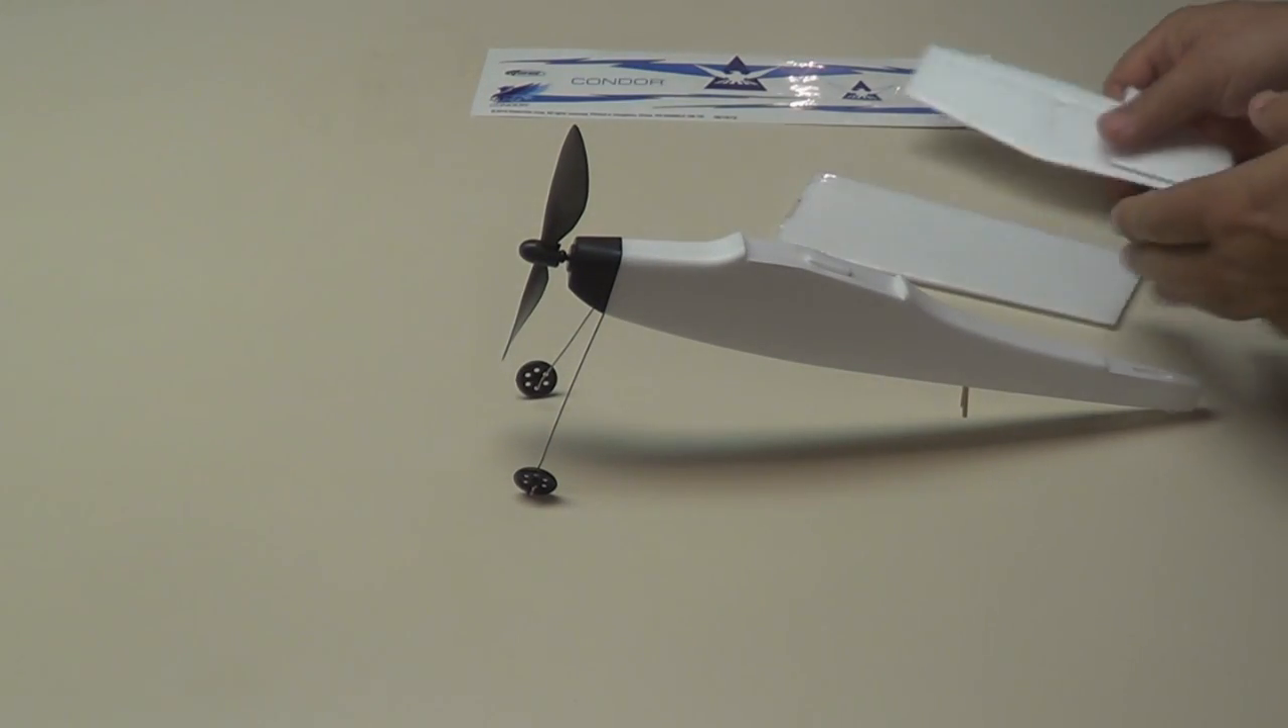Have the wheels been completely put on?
Yes.